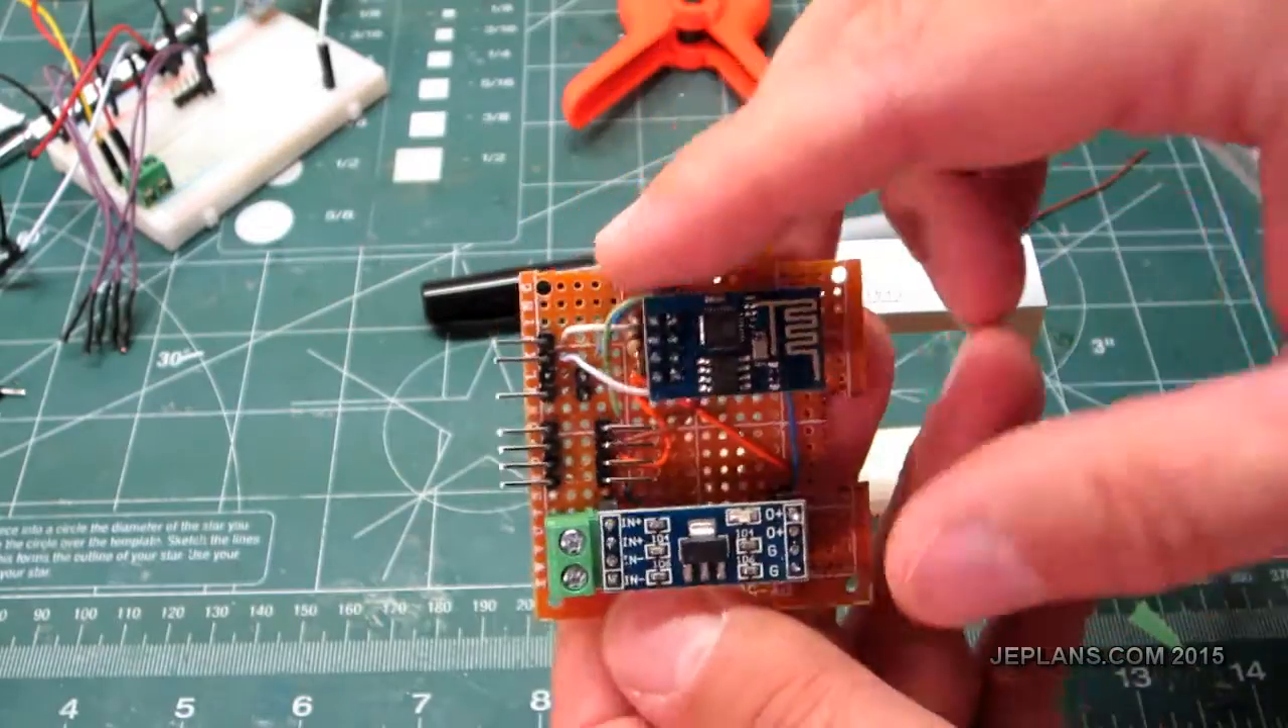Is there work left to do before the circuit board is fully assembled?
No.